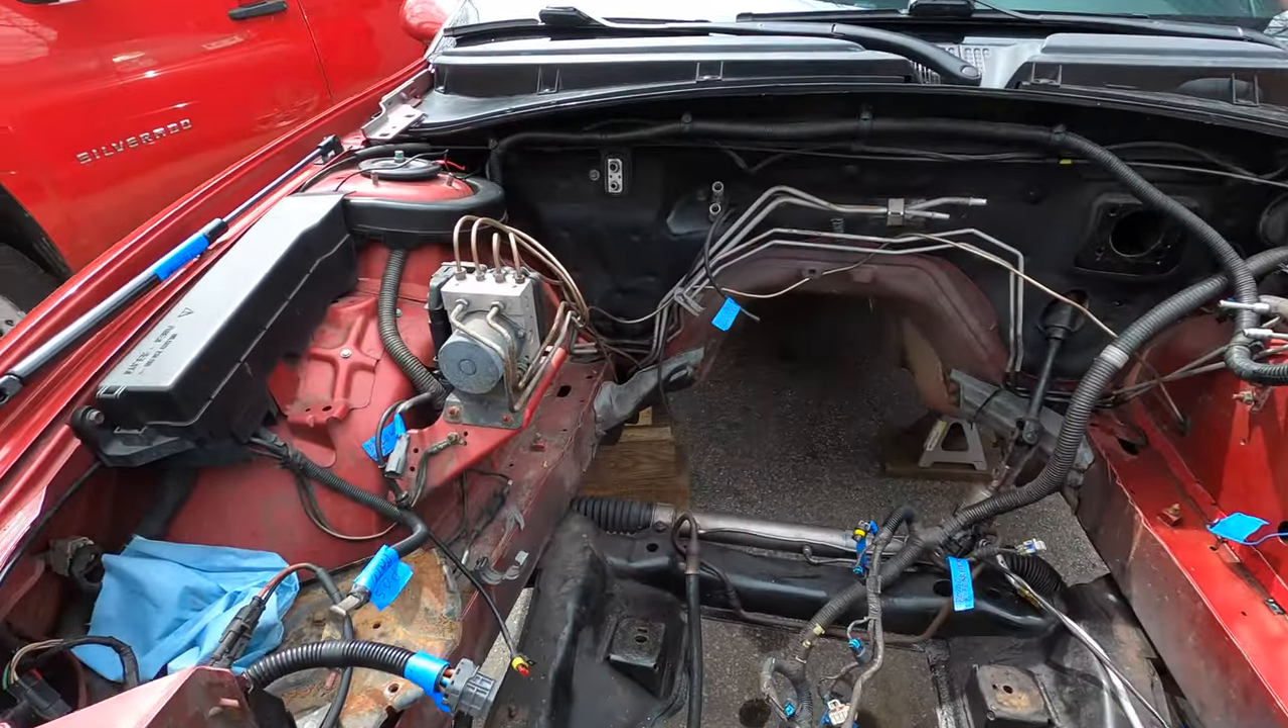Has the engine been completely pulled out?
Yes.